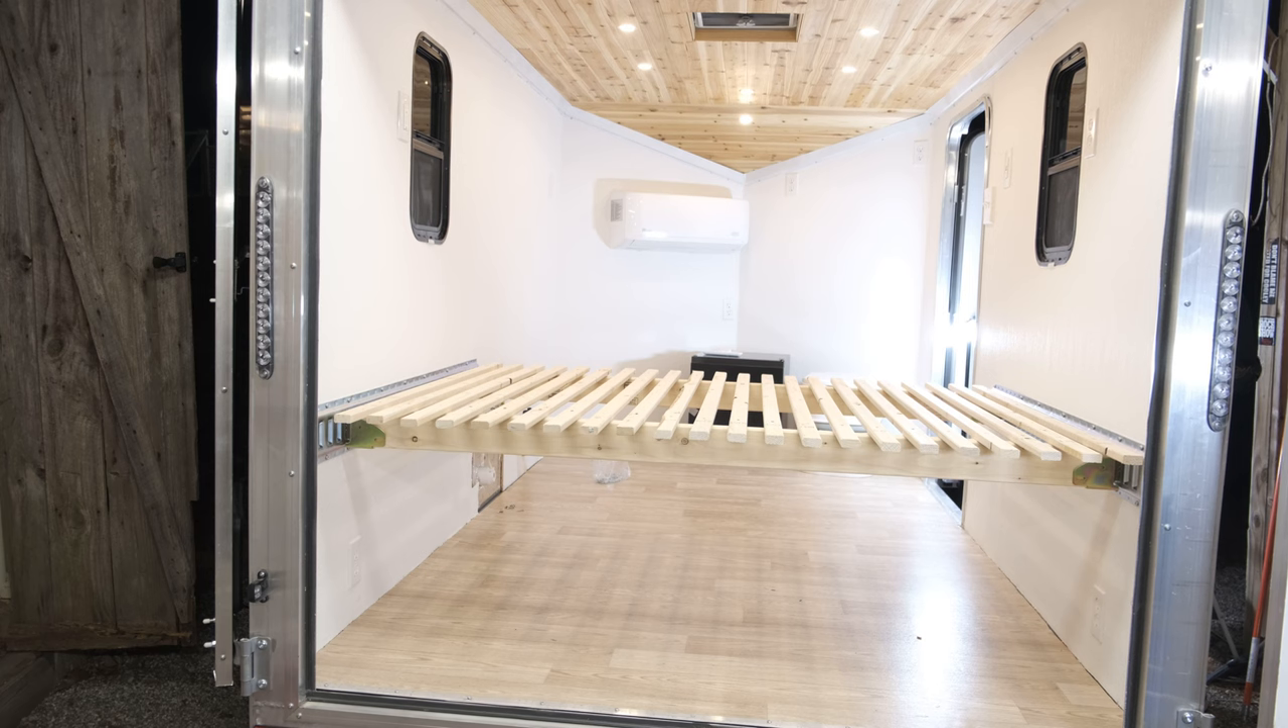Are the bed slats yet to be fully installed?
No.